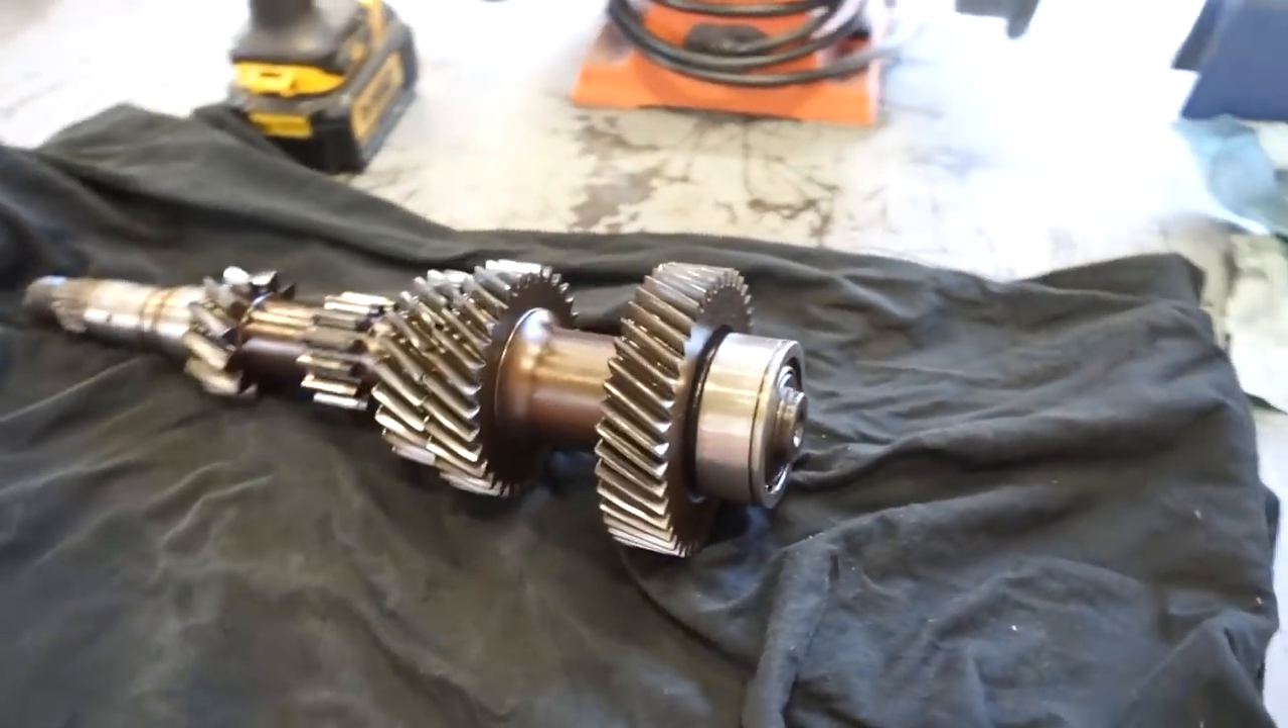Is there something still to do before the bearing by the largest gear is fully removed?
Yes.